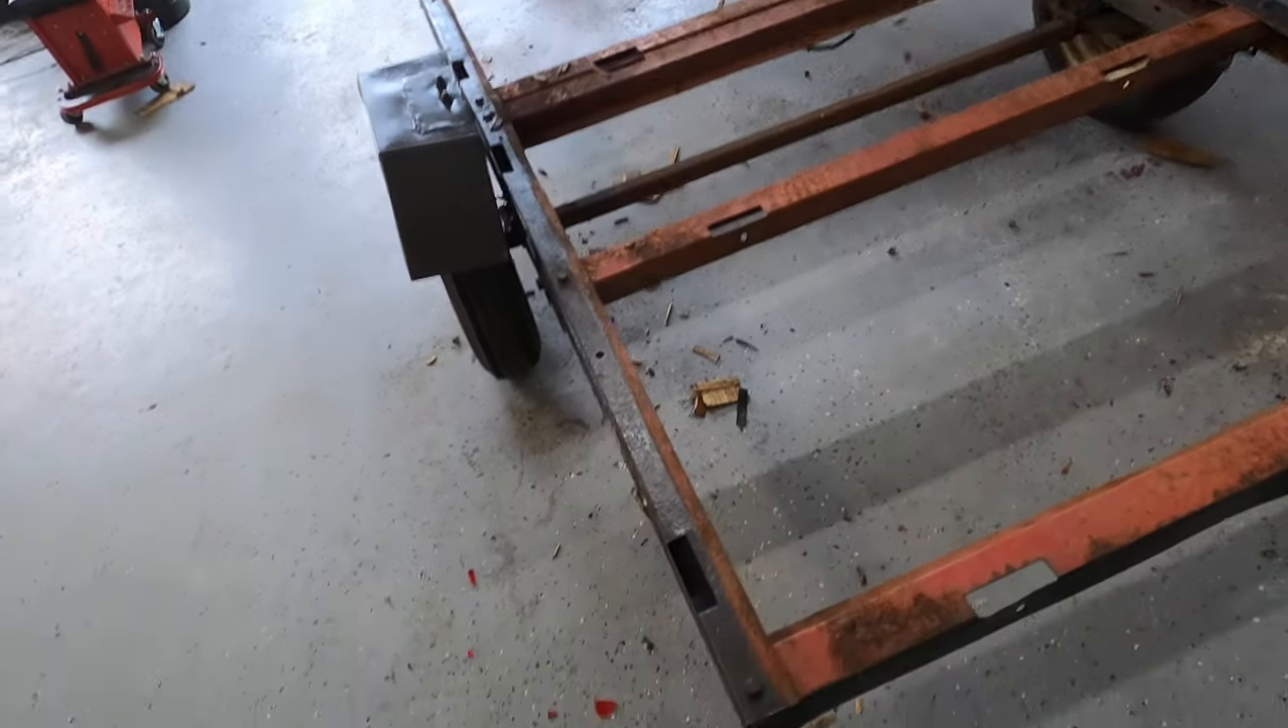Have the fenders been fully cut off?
No.